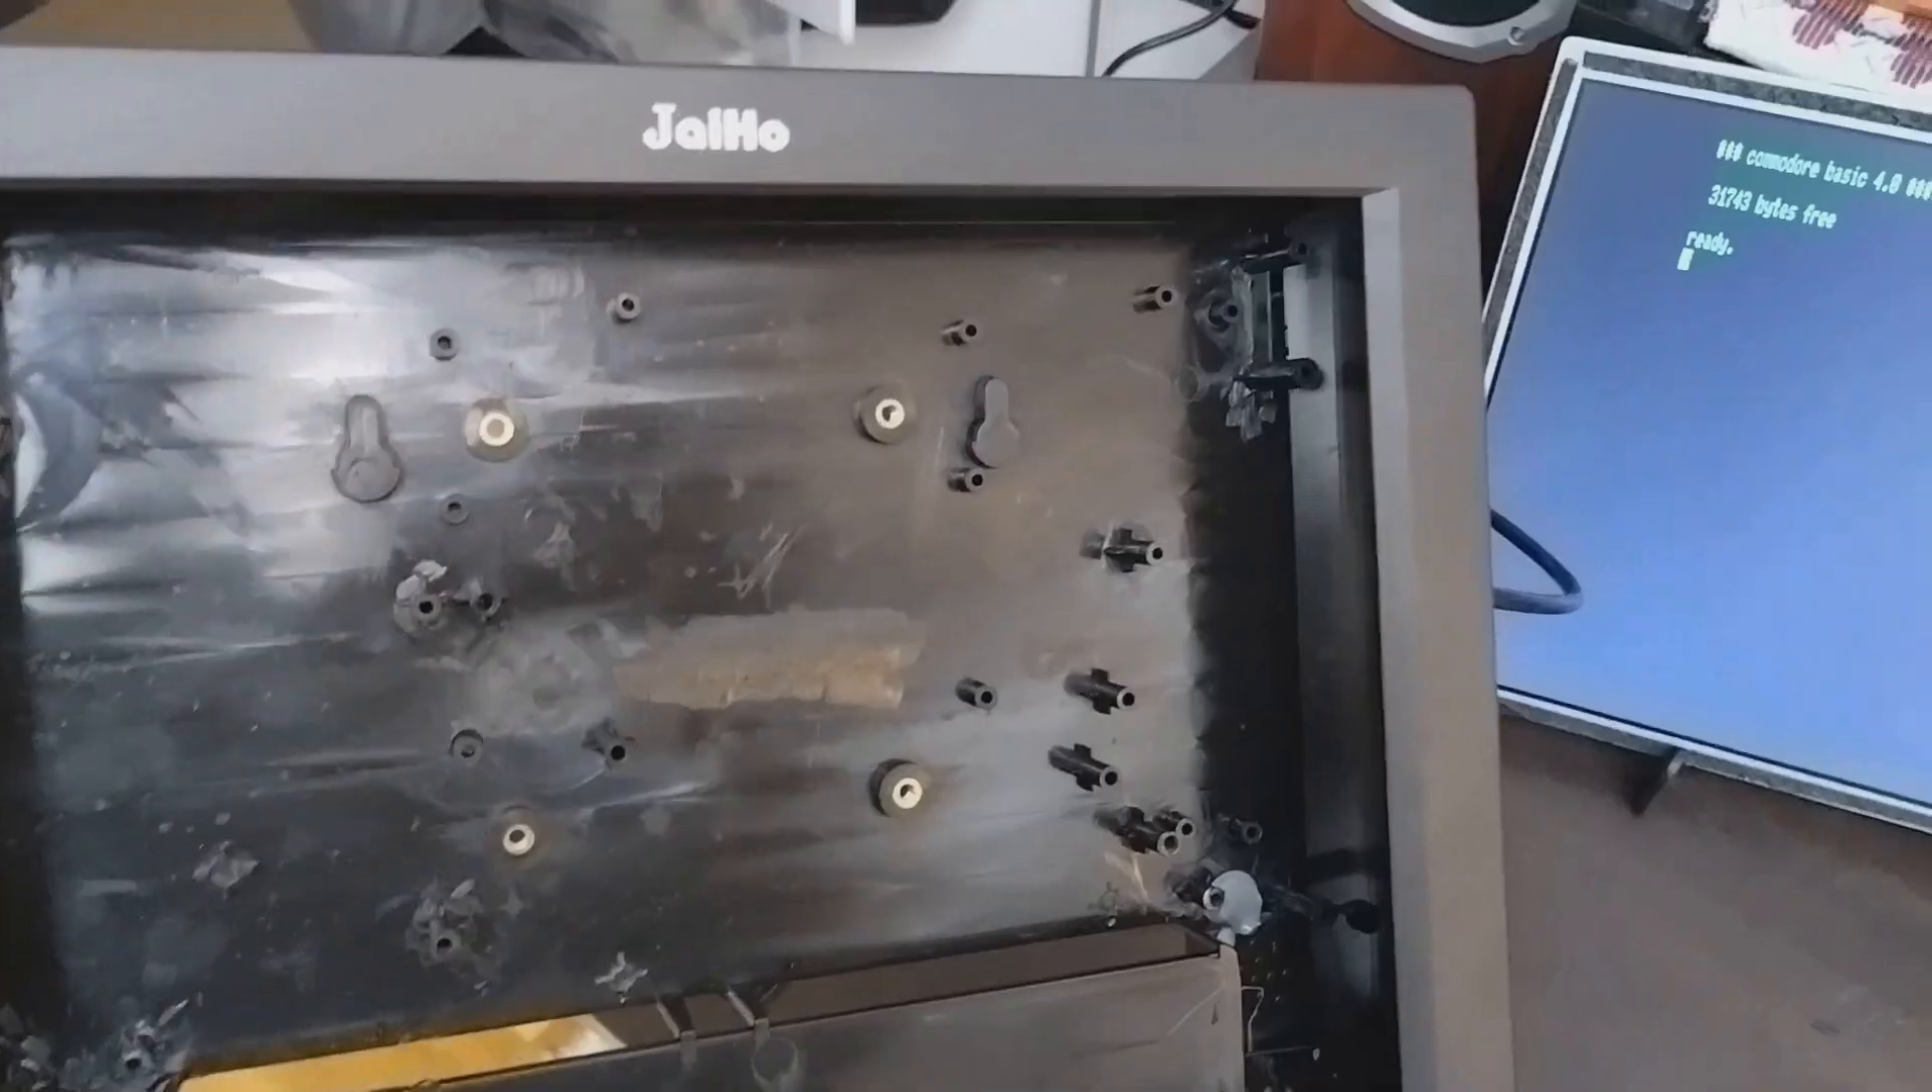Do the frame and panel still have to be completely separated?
No.